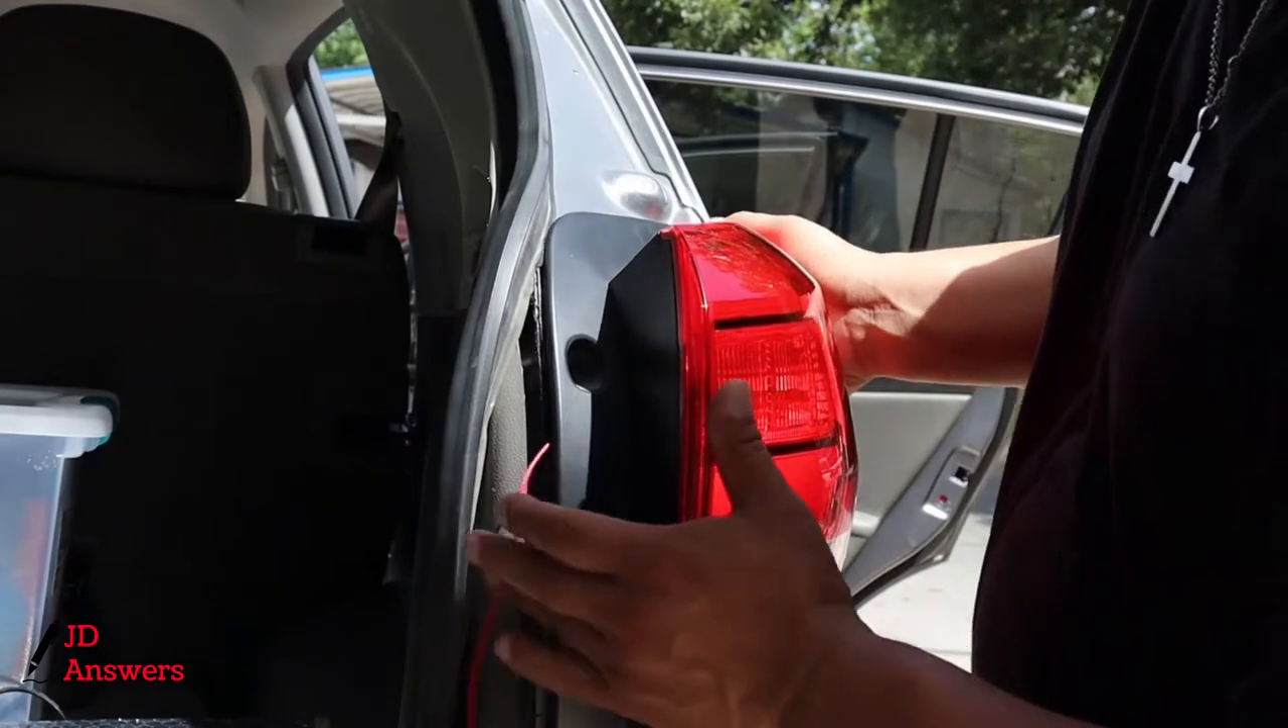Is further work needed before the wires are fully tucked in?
Yes.